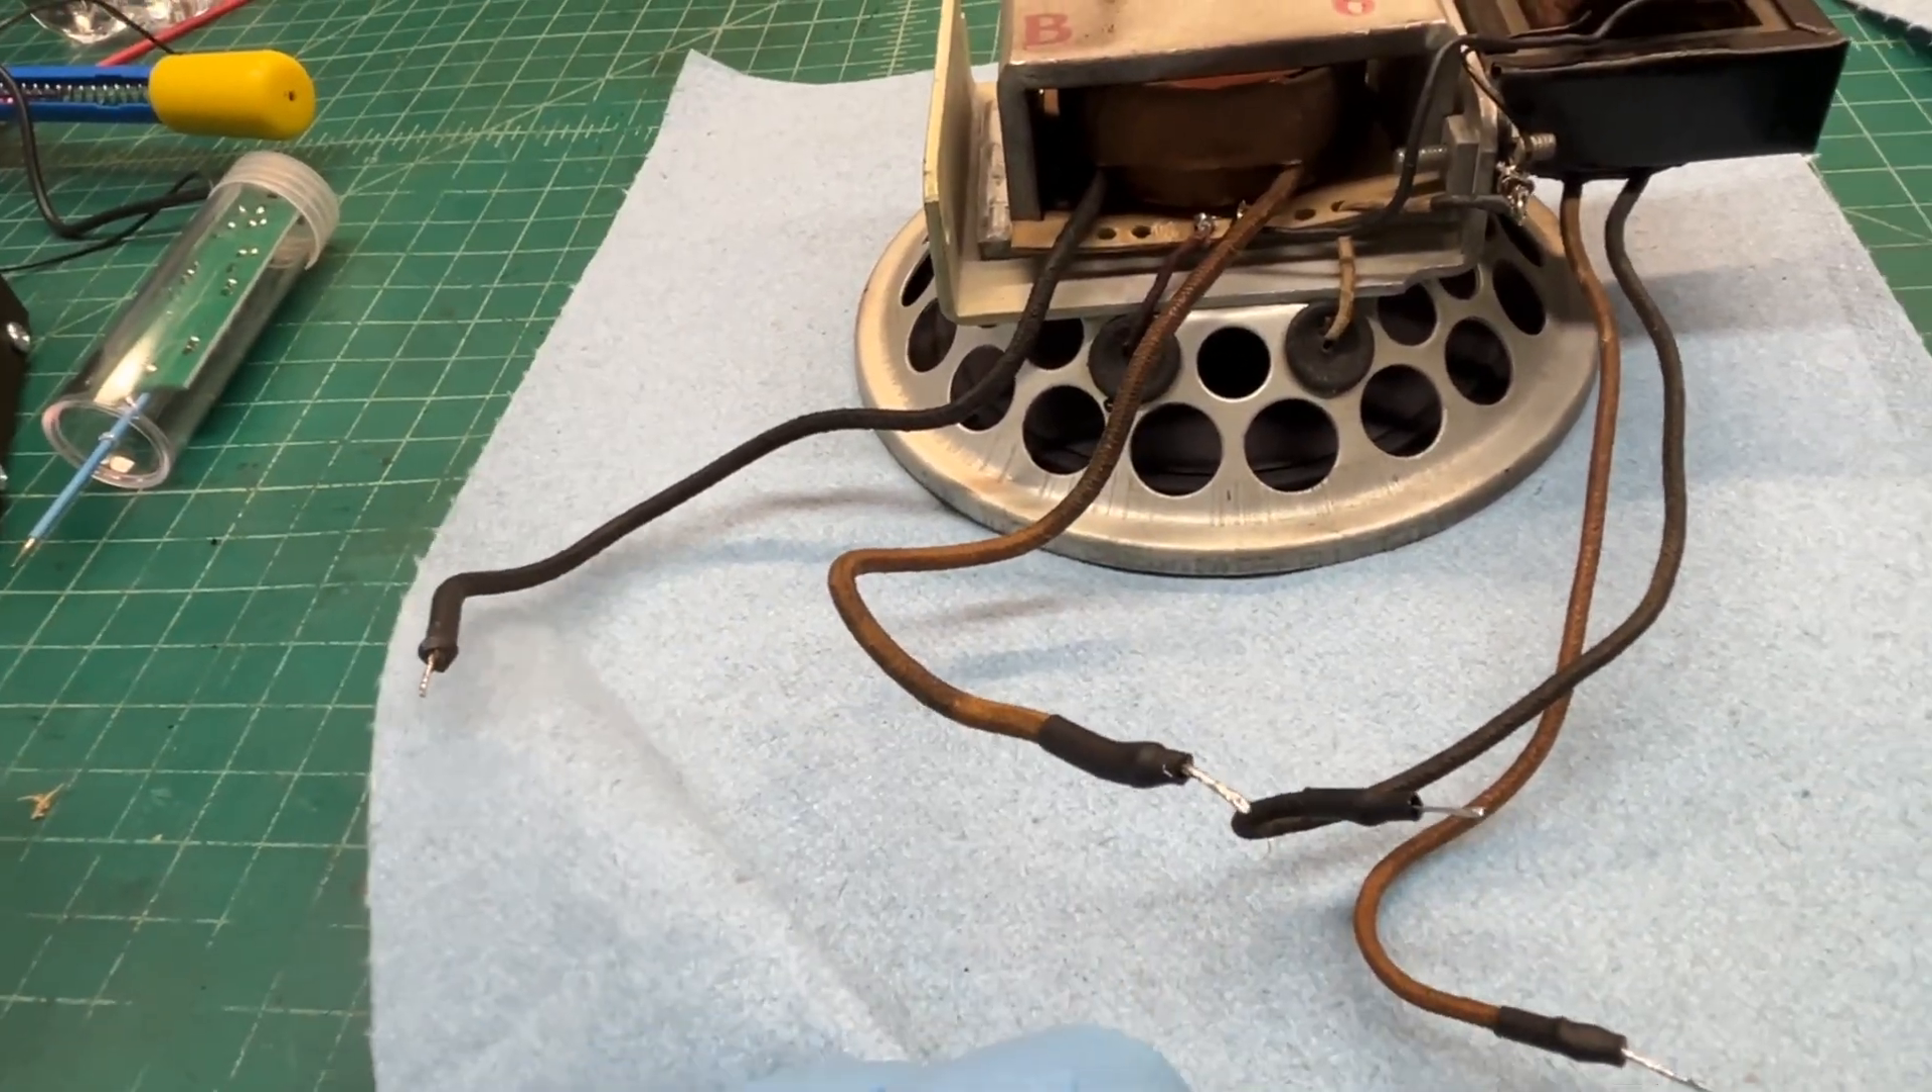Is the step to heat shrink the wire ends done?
Yes.